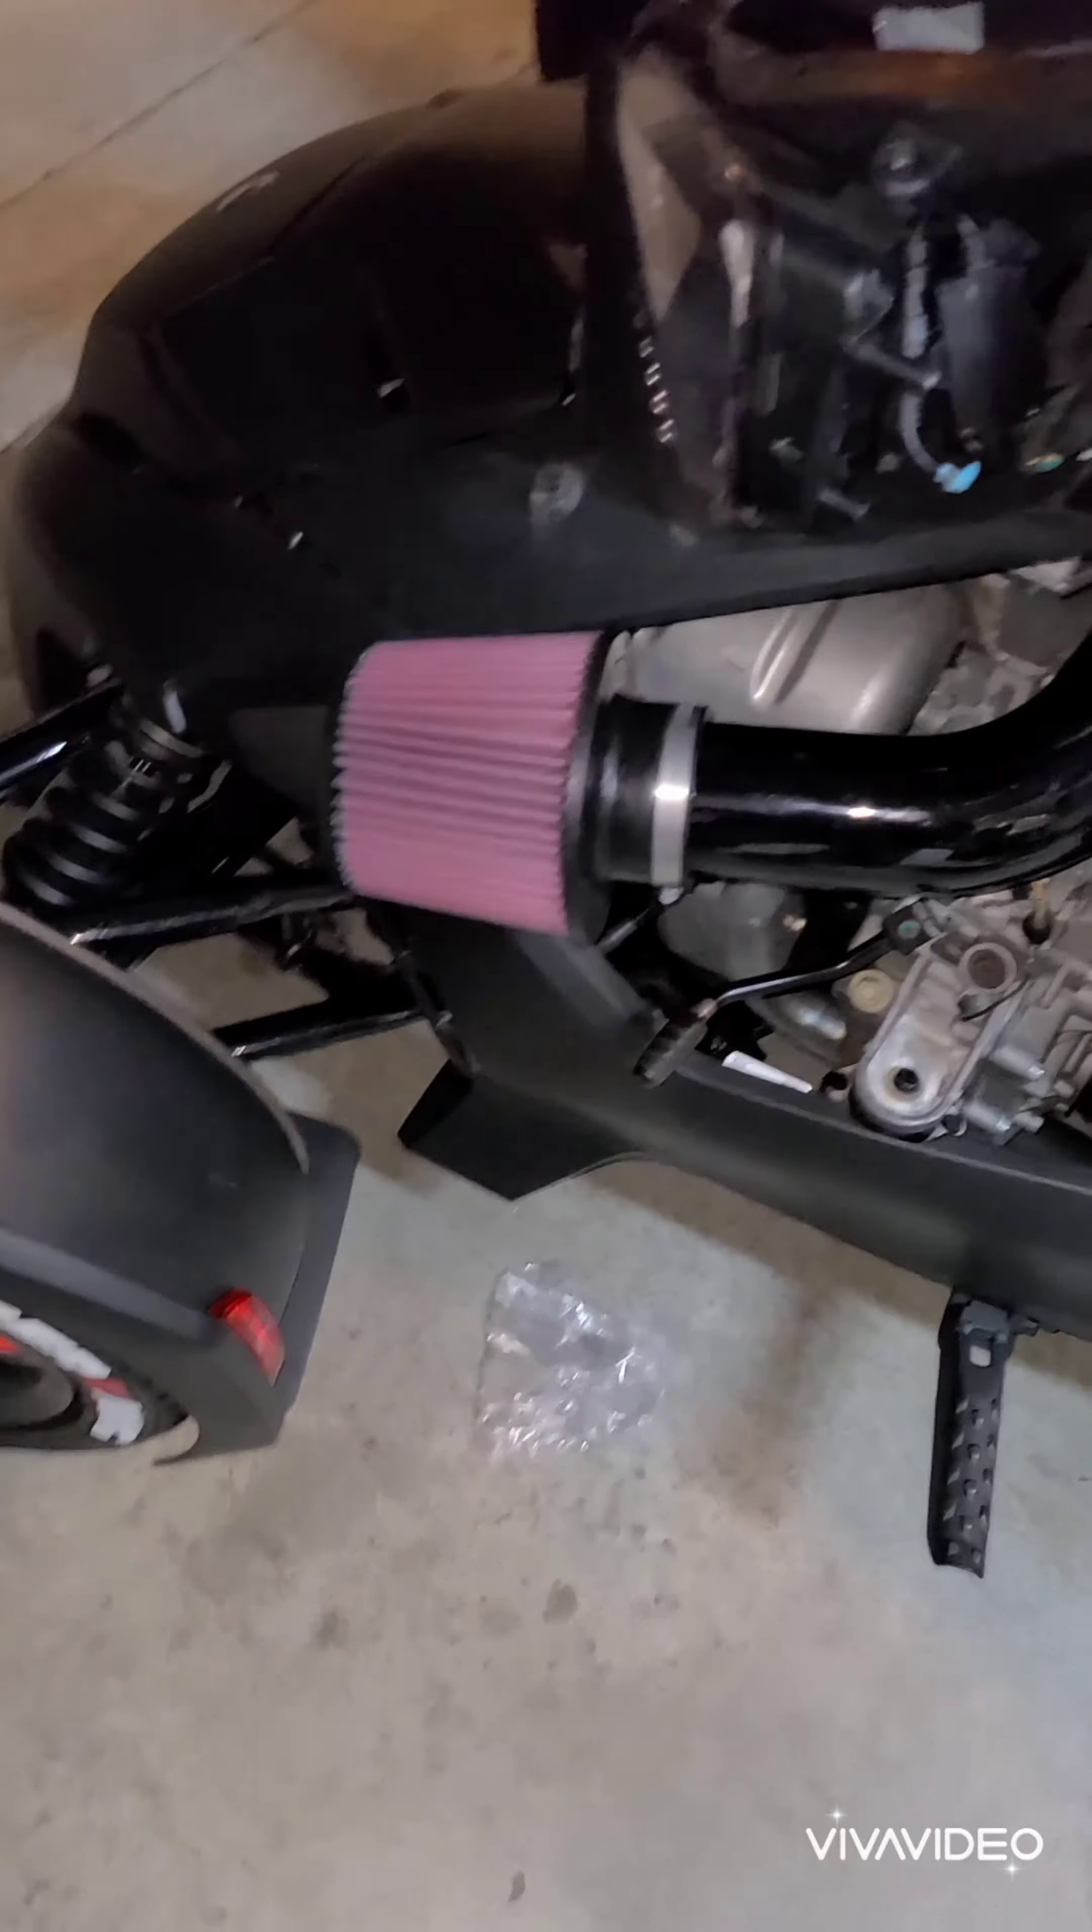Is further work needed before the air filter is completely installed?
No.